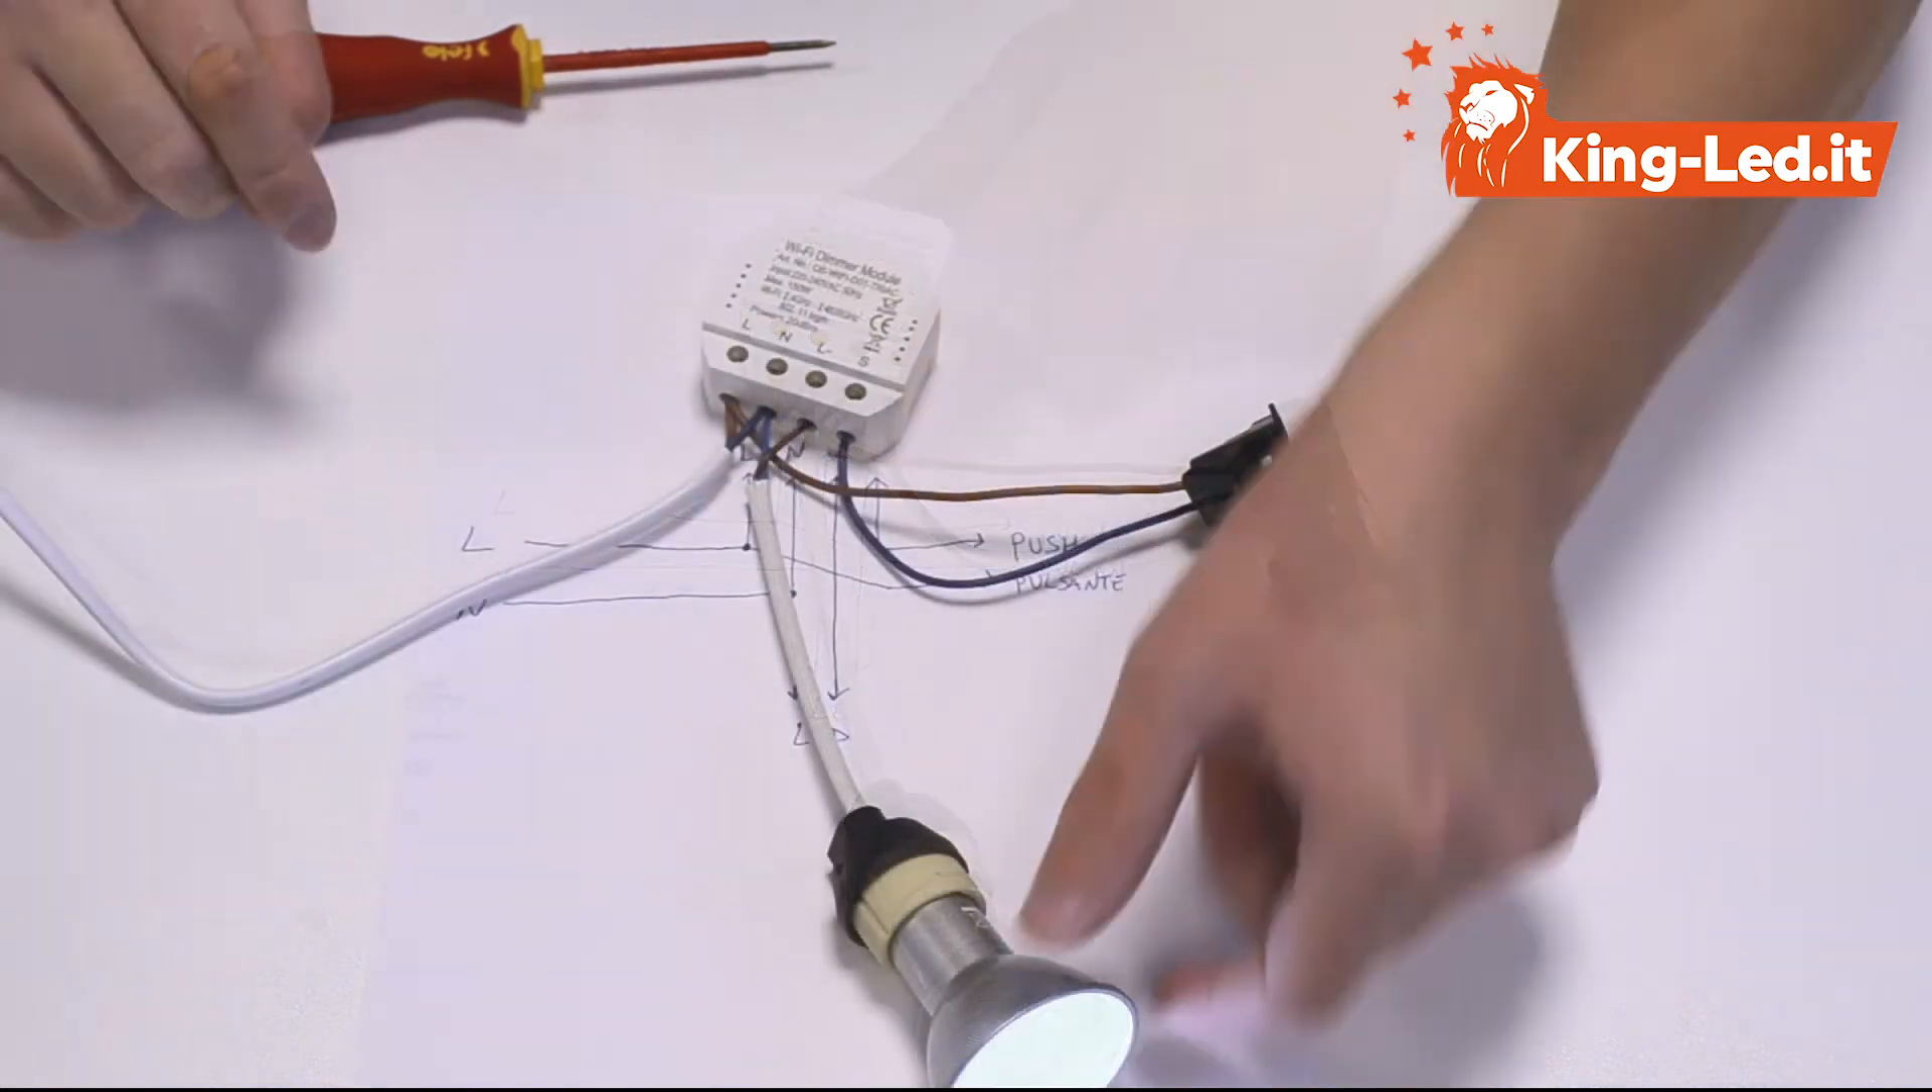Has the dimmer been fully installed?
Yes.